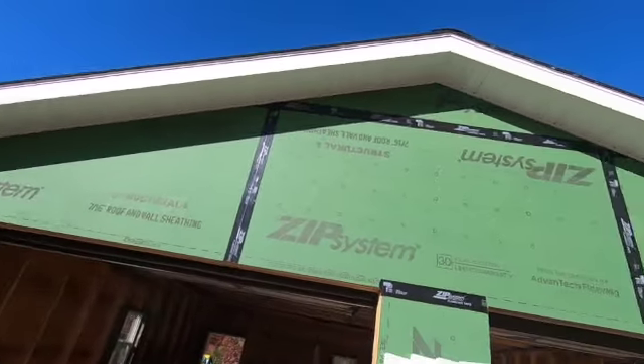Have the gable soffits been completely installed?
Yes.